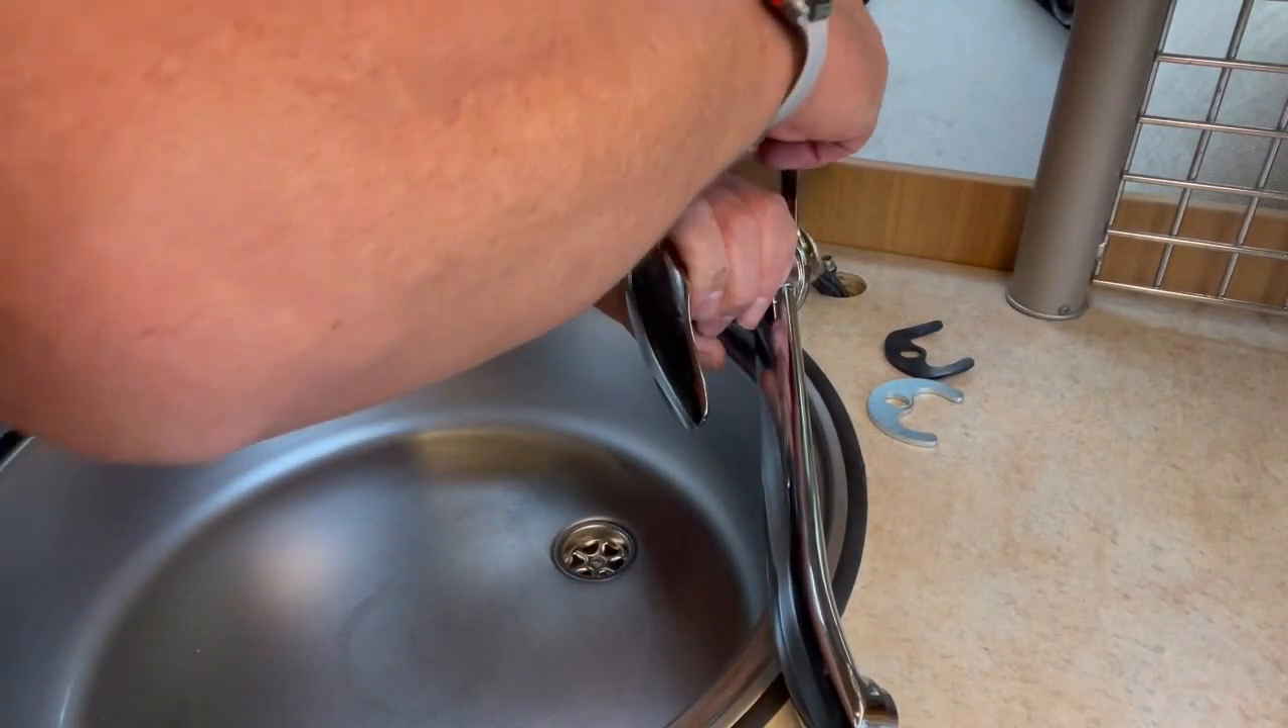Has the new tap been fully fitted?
No.